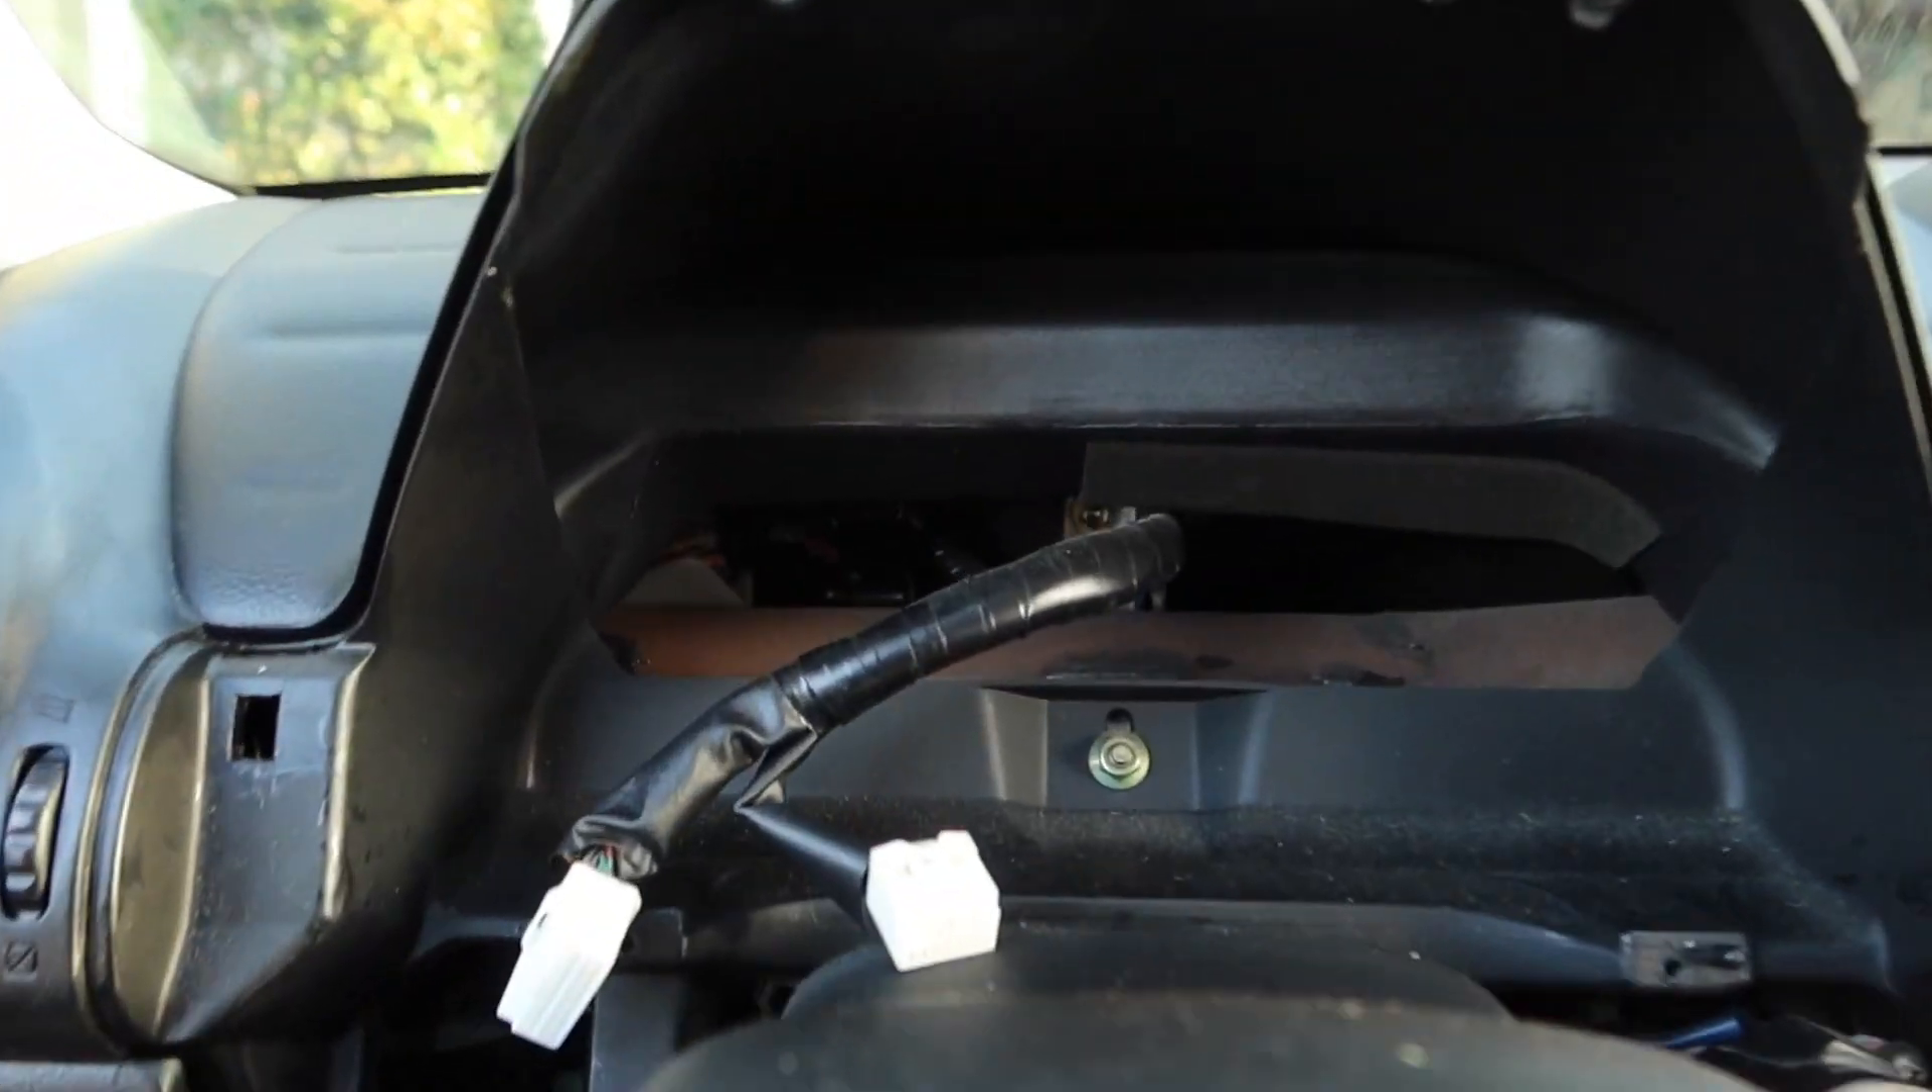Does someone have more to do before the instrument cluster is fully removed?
No.